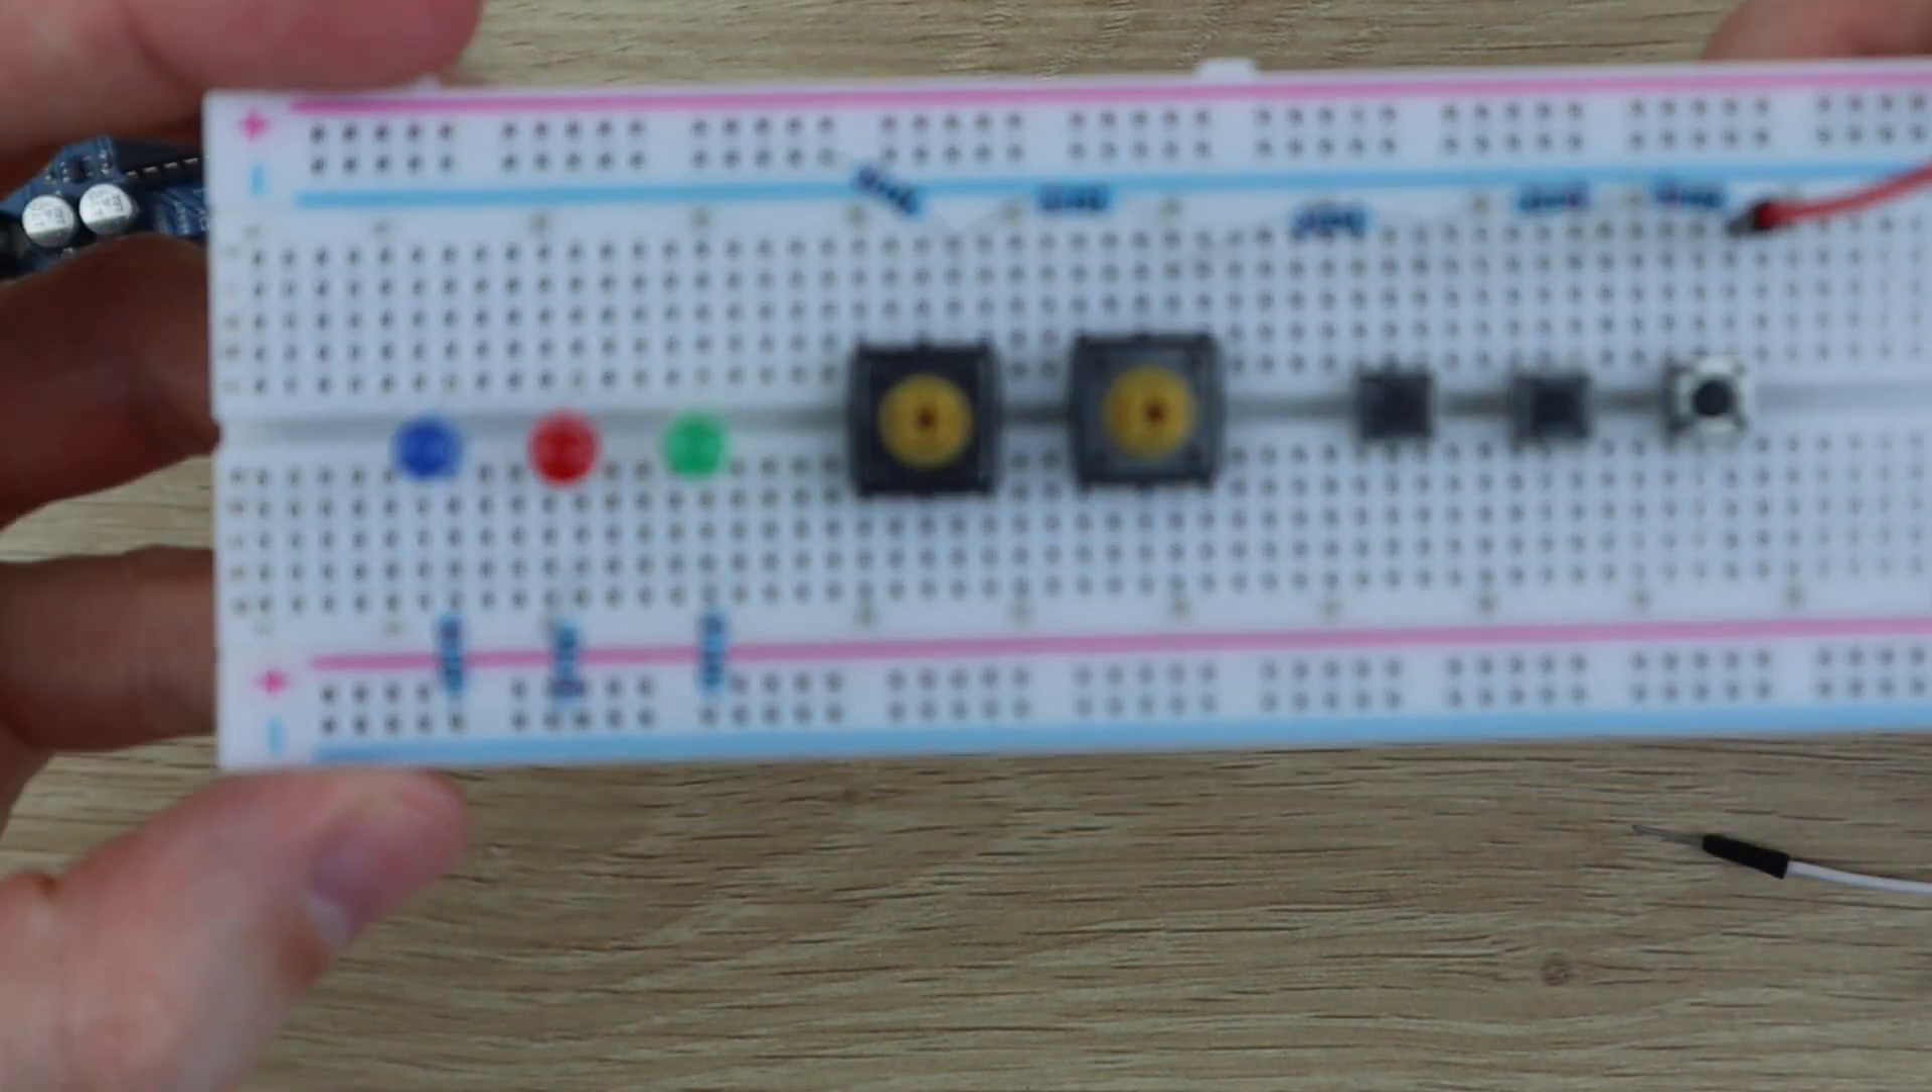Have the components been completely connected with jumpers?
No.